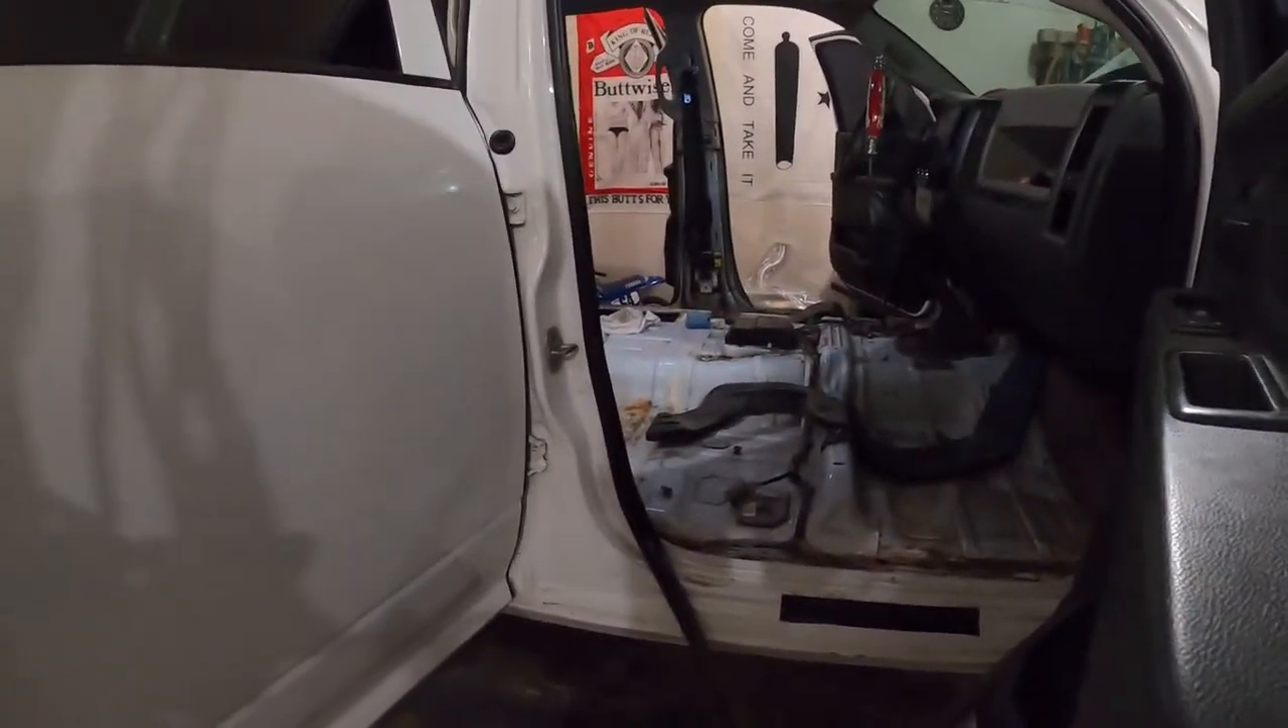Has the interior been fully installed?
No.